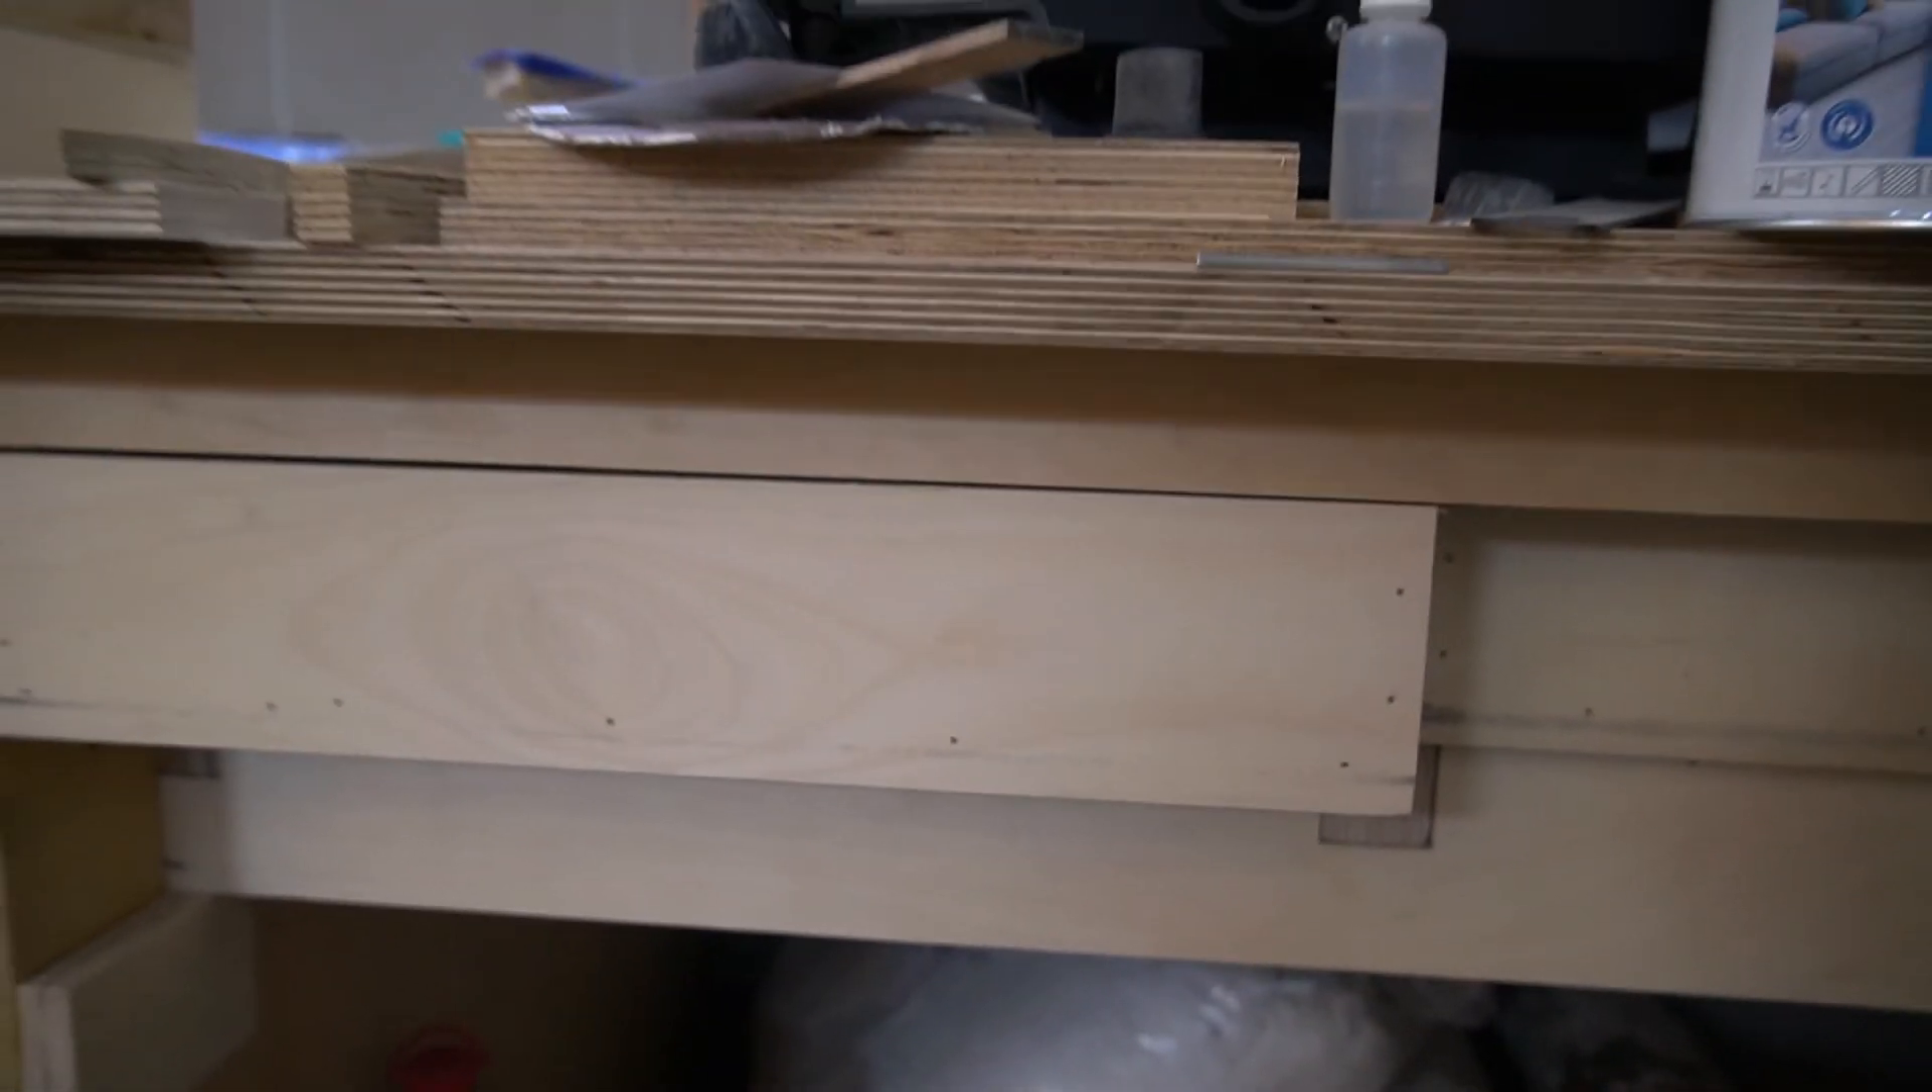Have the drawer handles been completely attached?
No.